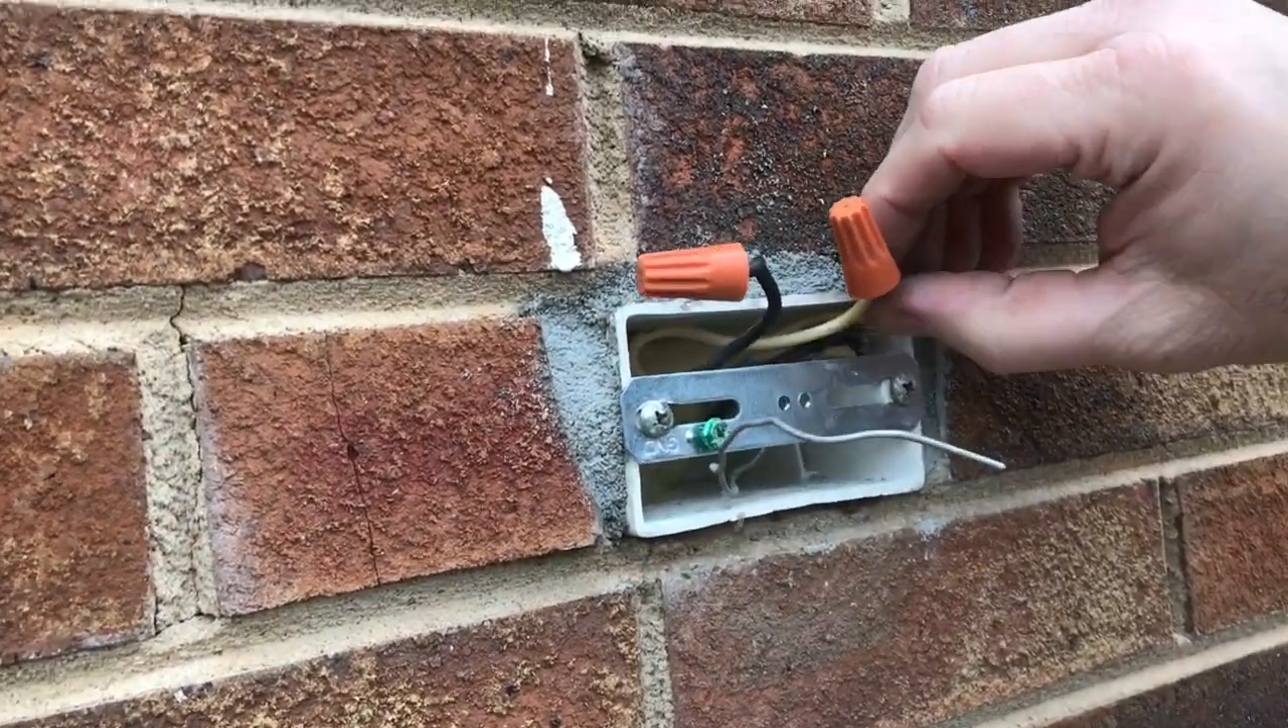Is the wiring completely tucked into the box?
No.